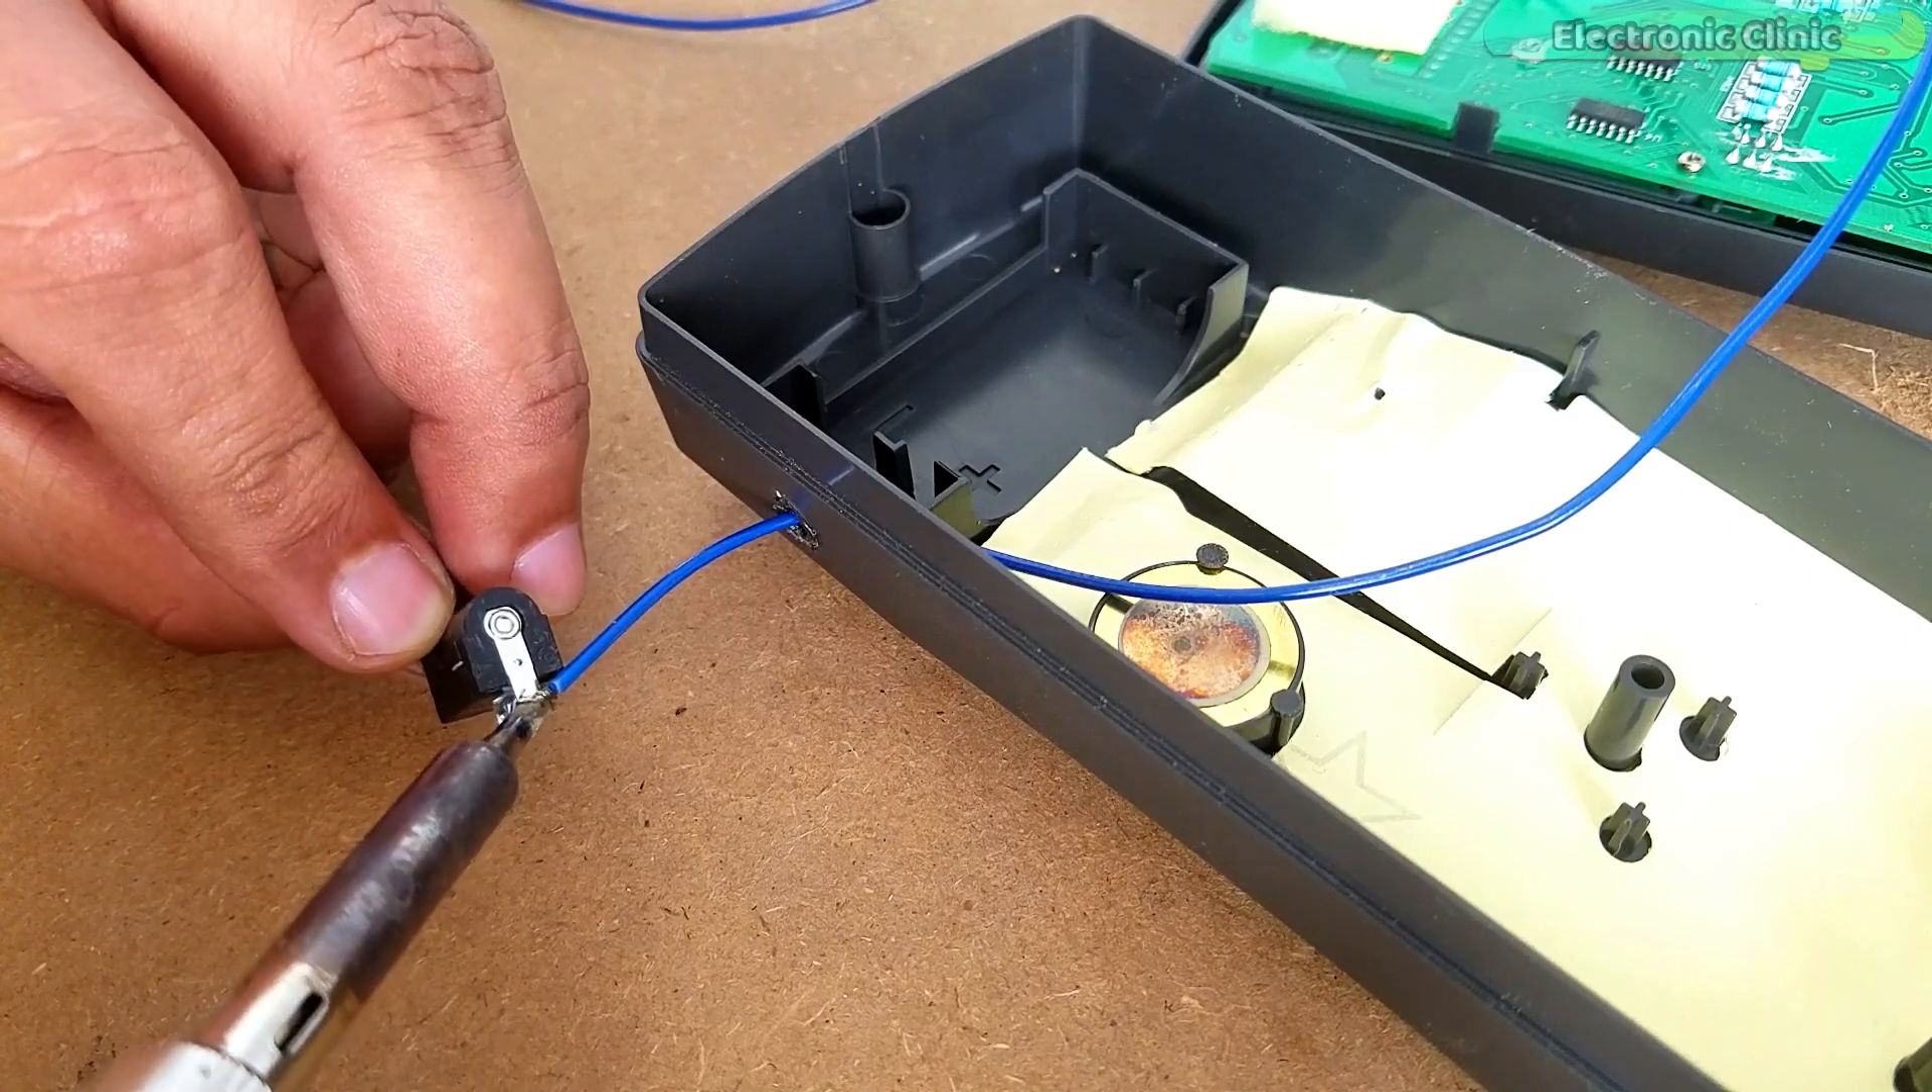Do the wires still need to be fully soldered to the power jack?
Yes.